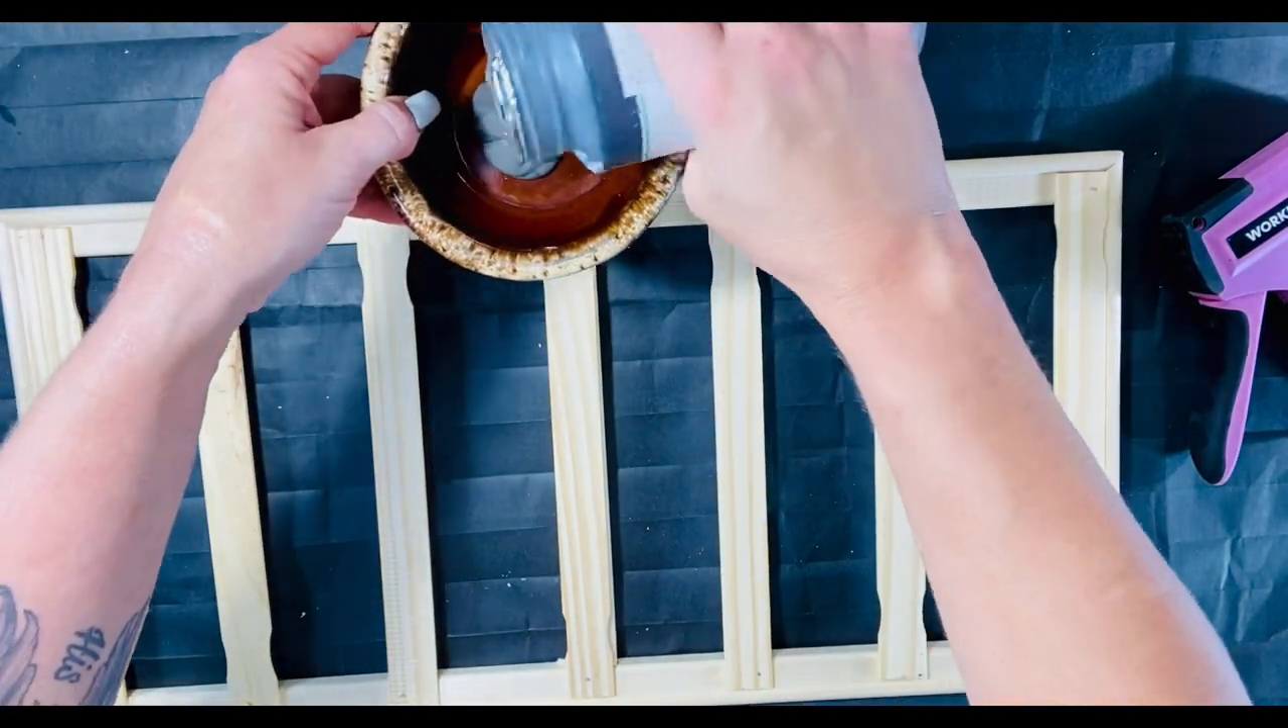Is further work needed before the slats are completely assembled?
No.